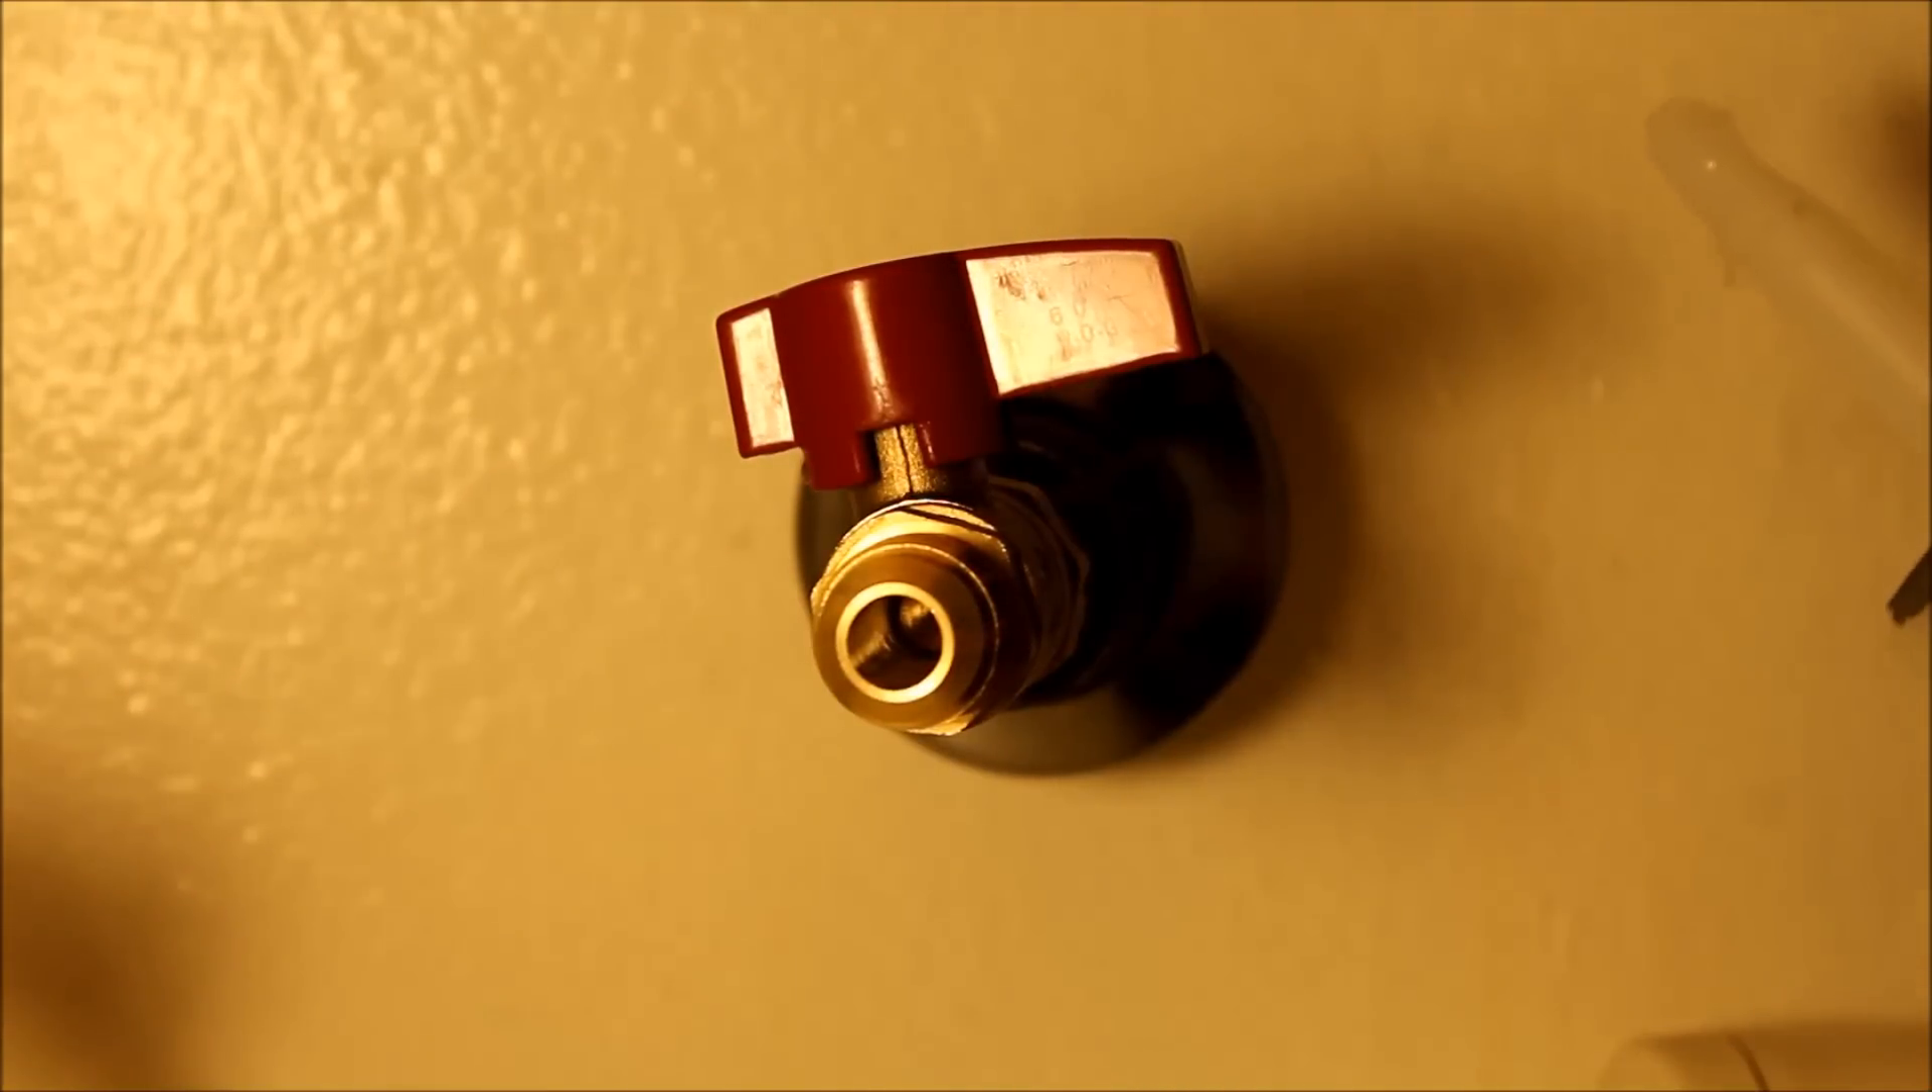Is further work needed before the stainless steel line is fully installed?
Yes.